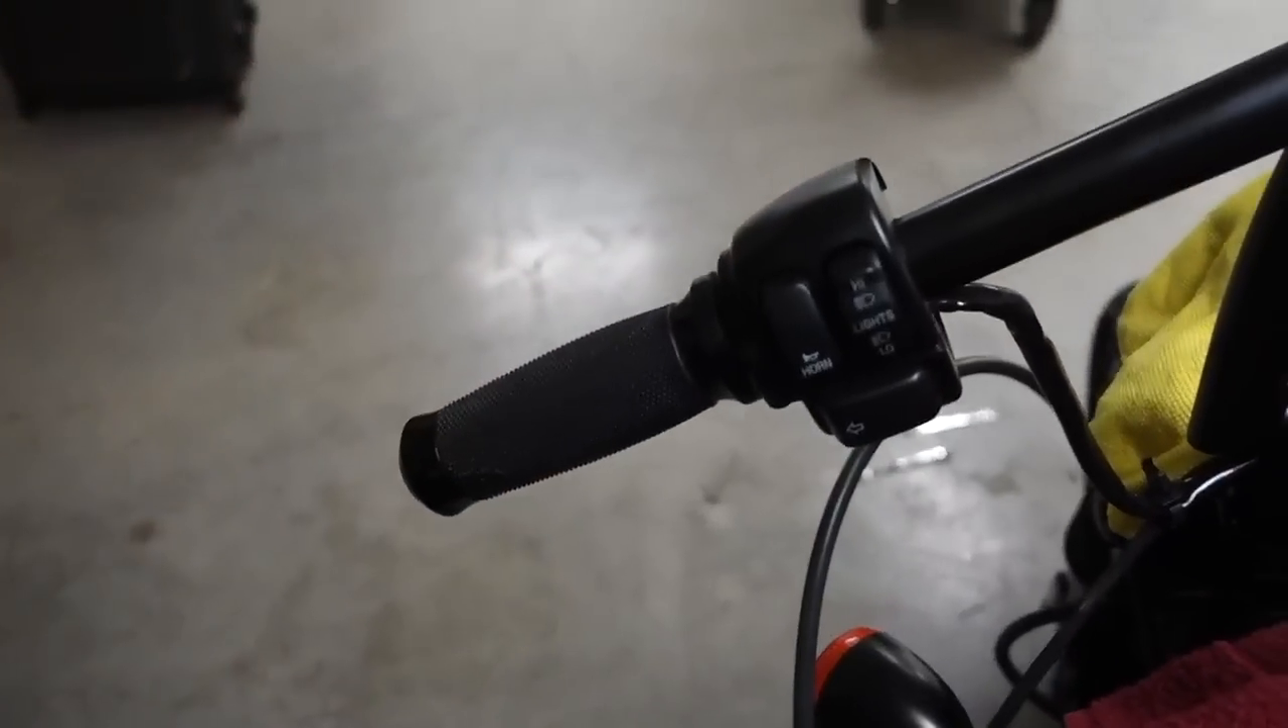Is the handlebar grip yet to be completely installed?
No.